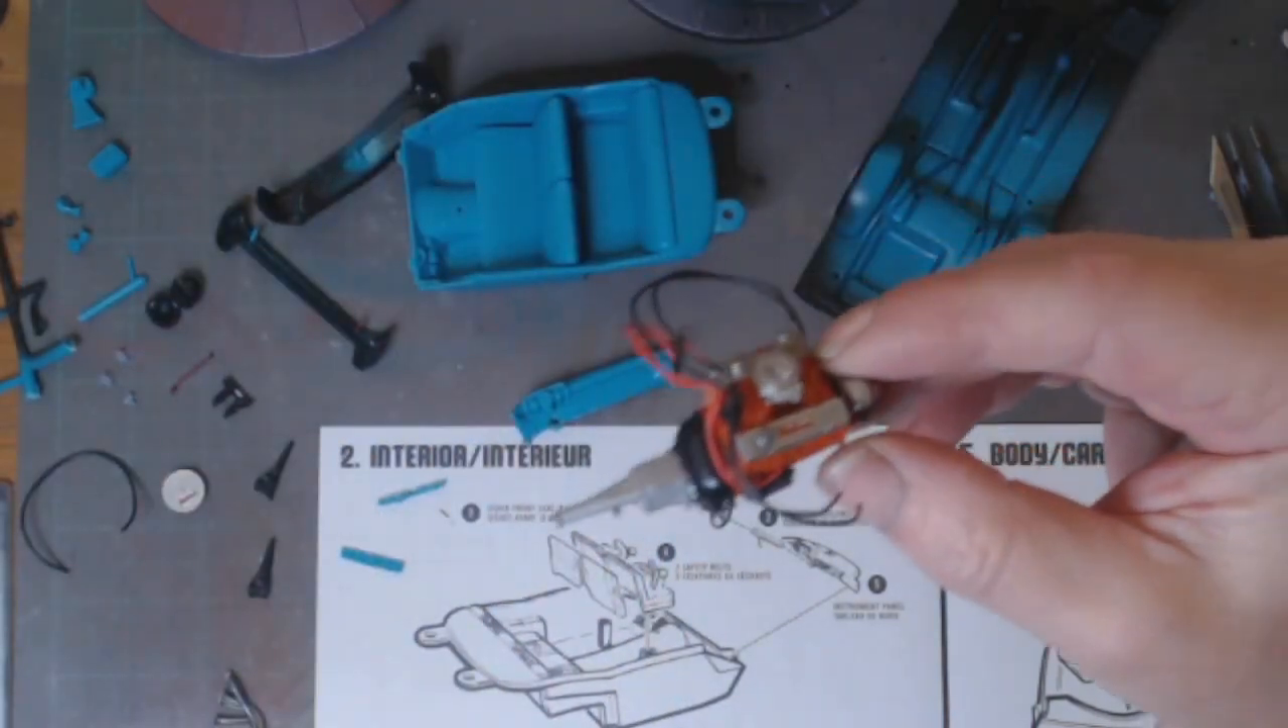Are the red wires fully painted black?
No.